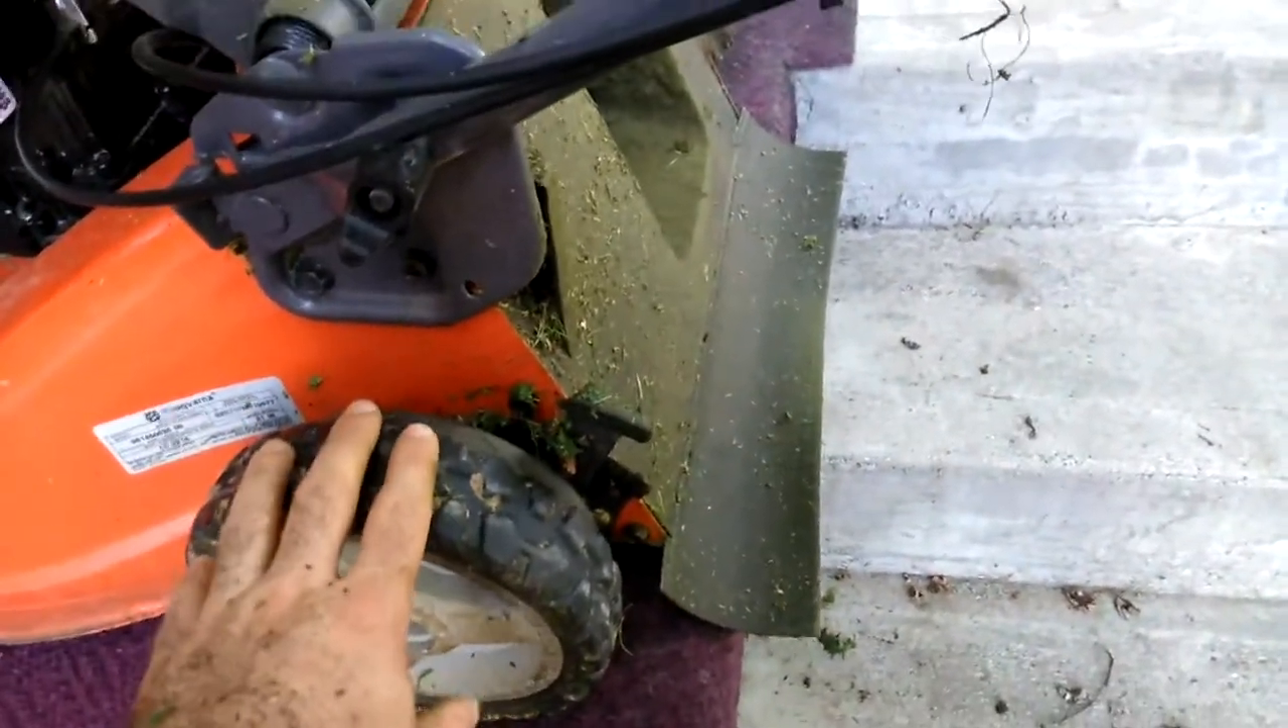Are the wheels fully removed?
No.